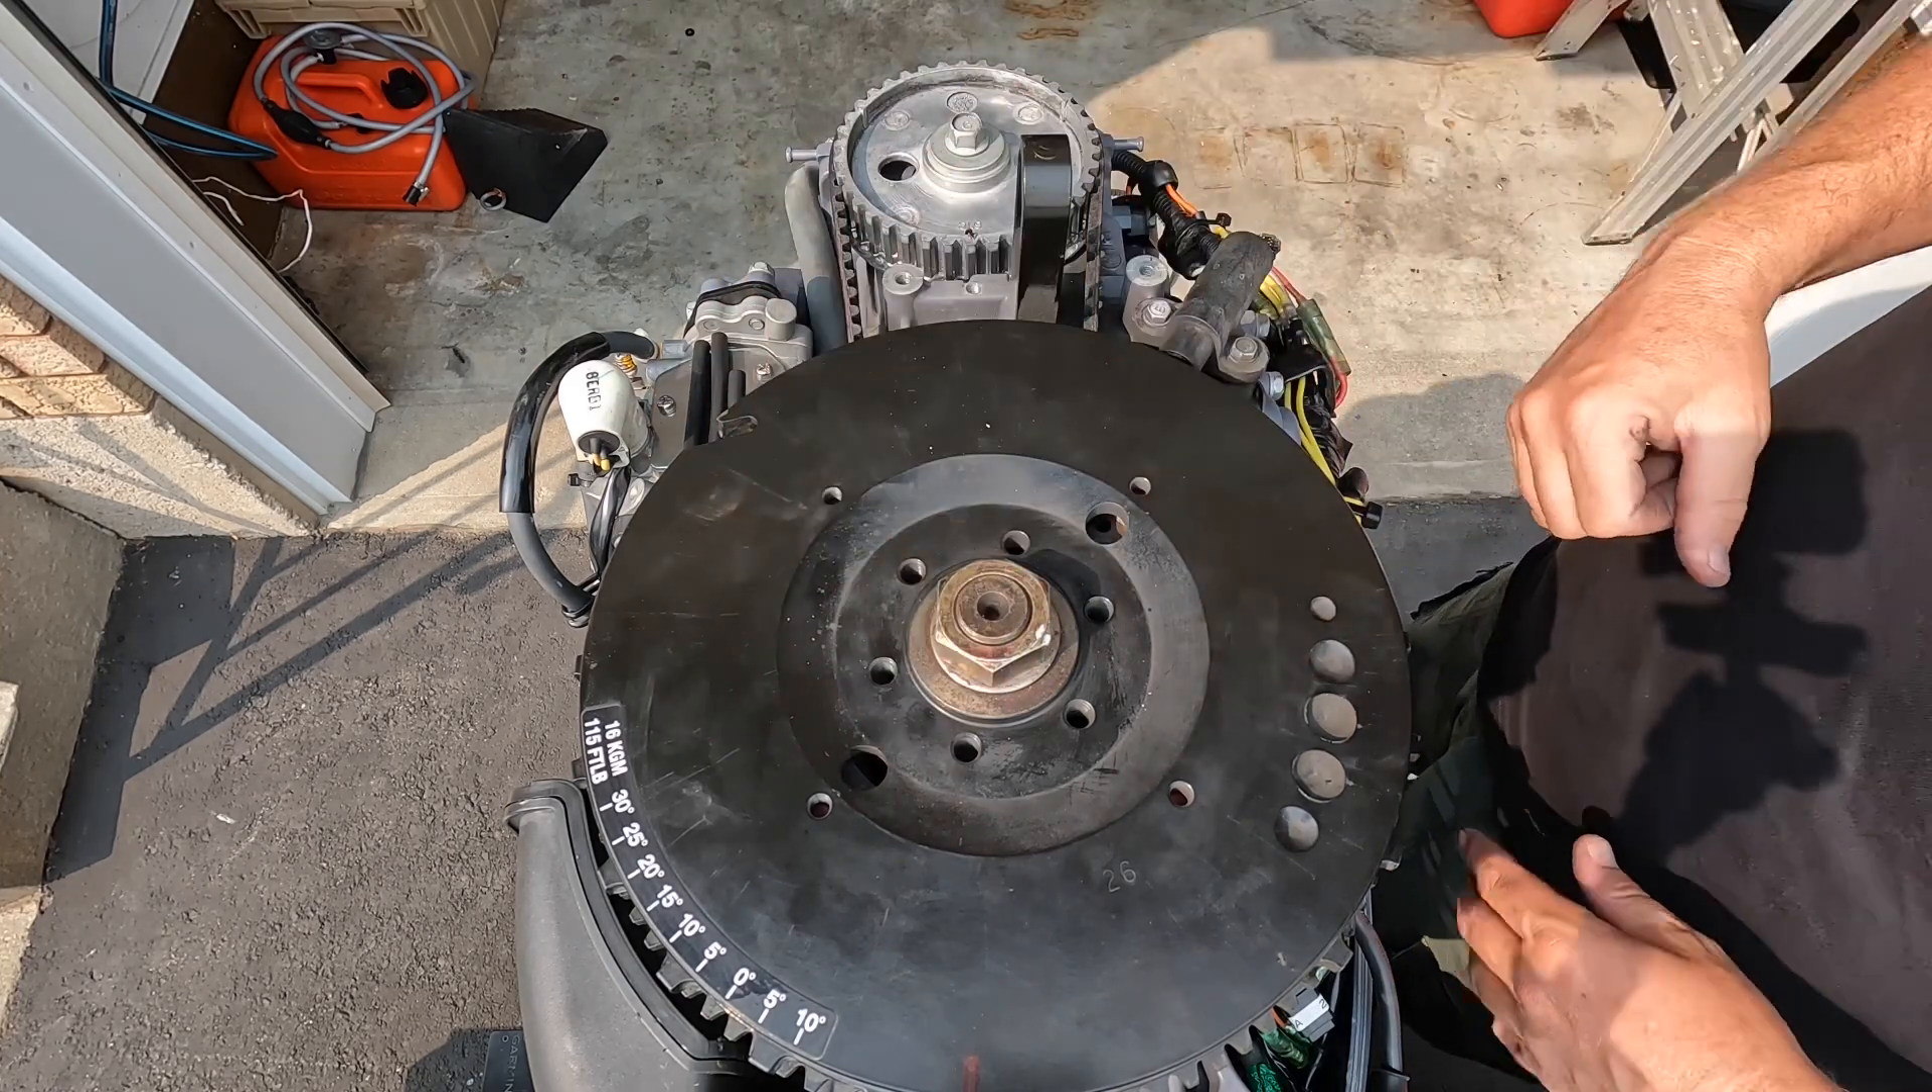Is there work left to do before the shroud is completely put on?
Yes.